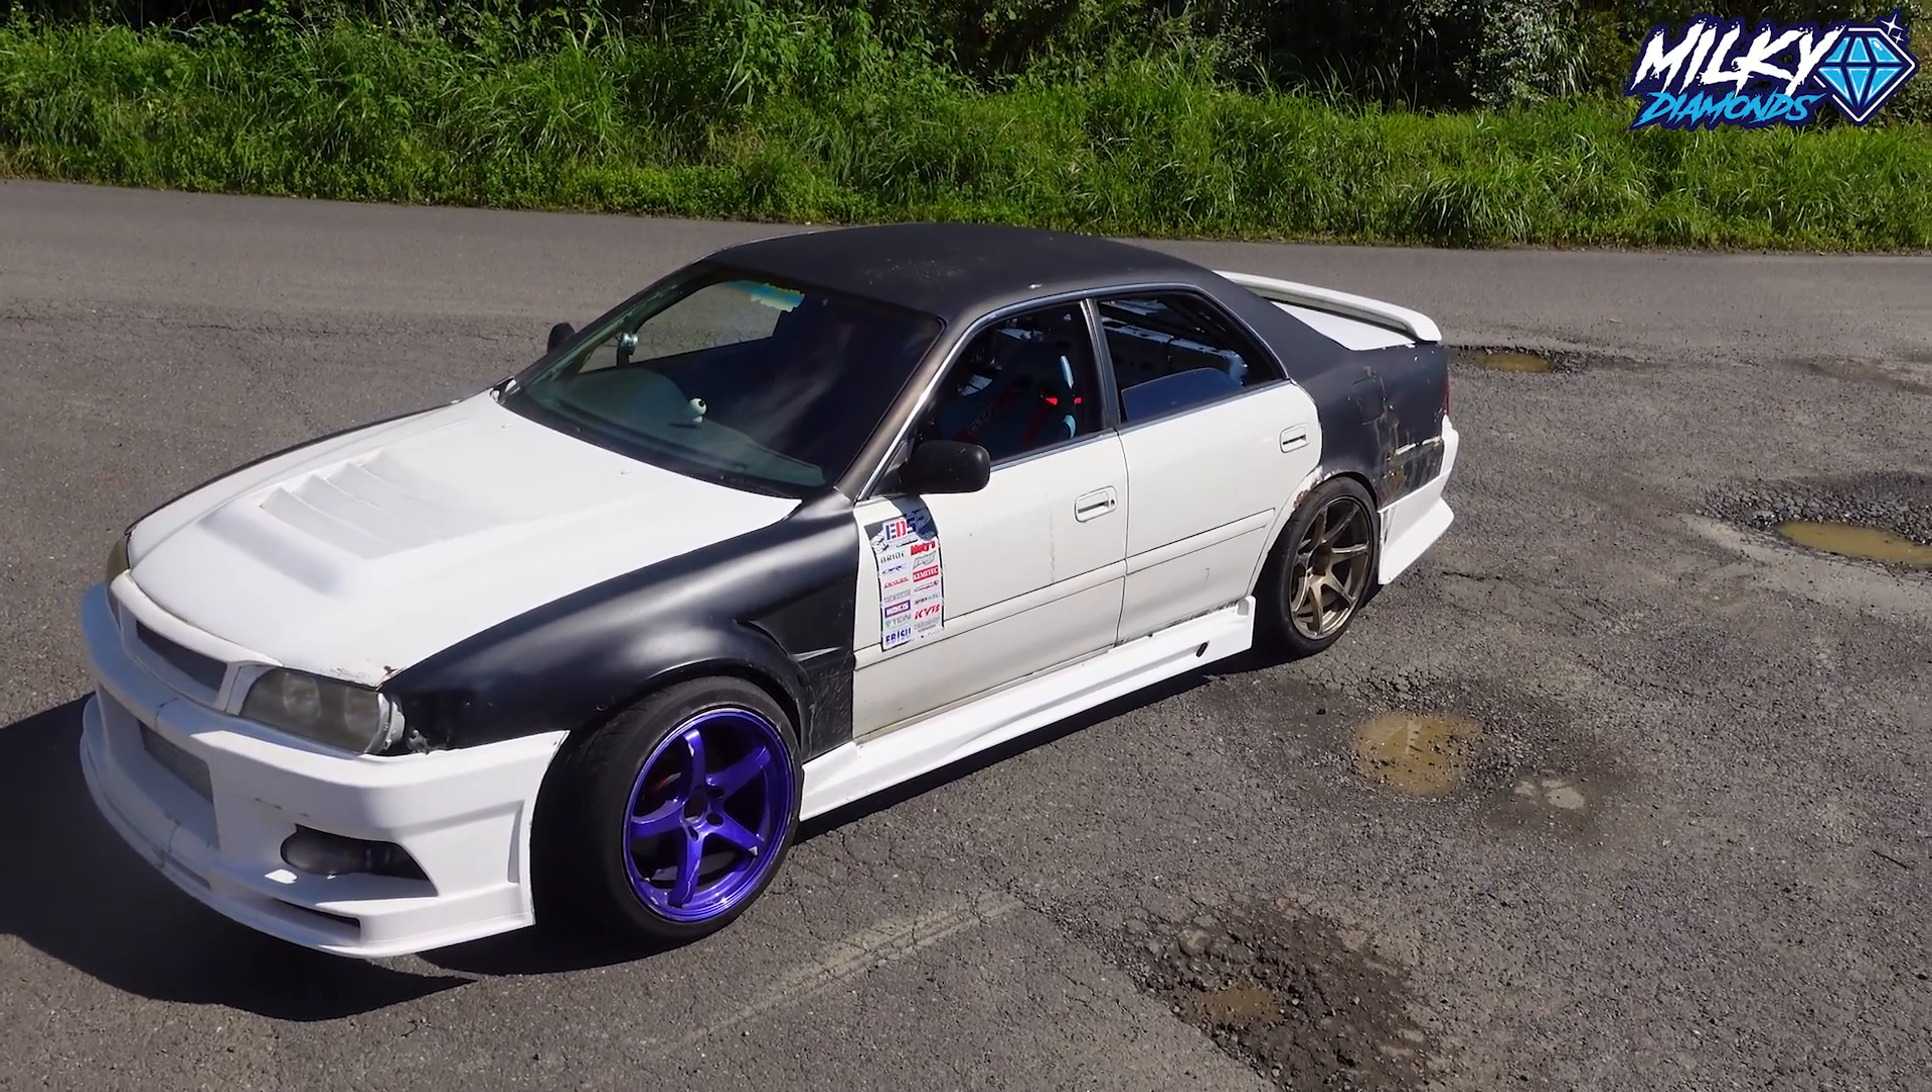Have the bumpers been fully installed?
Yes.